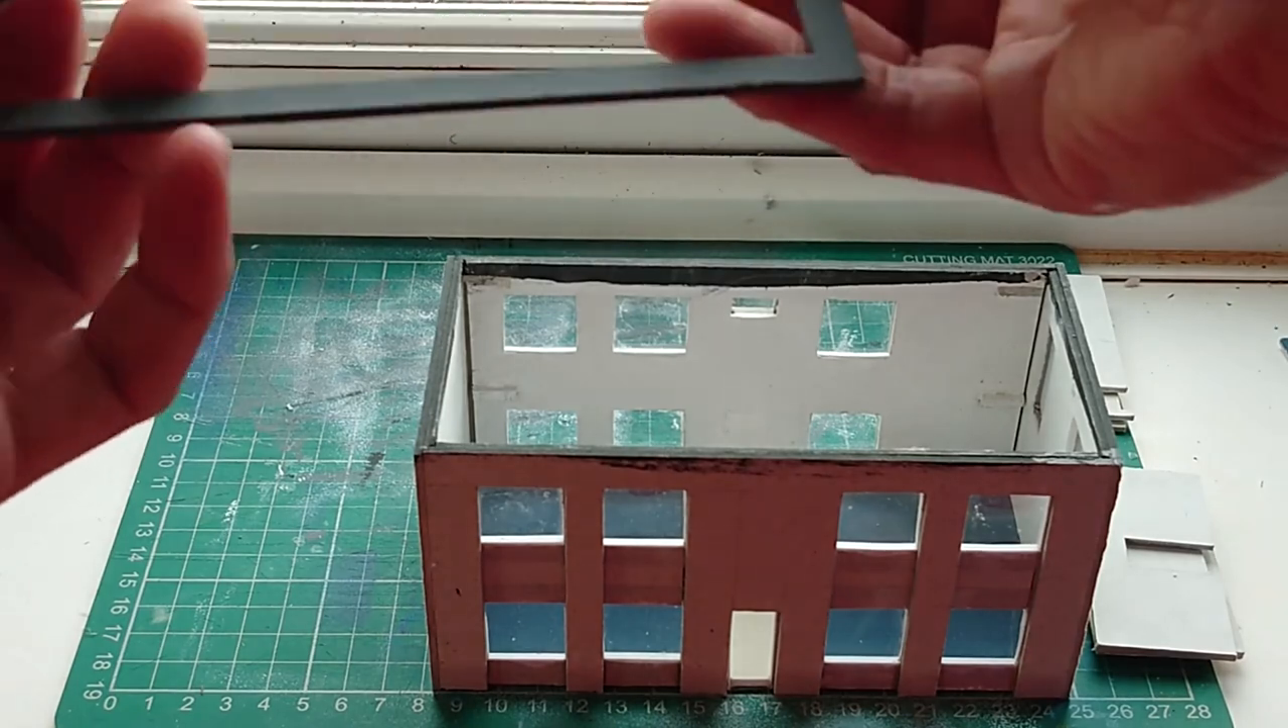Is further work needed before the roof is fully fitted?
Yes.